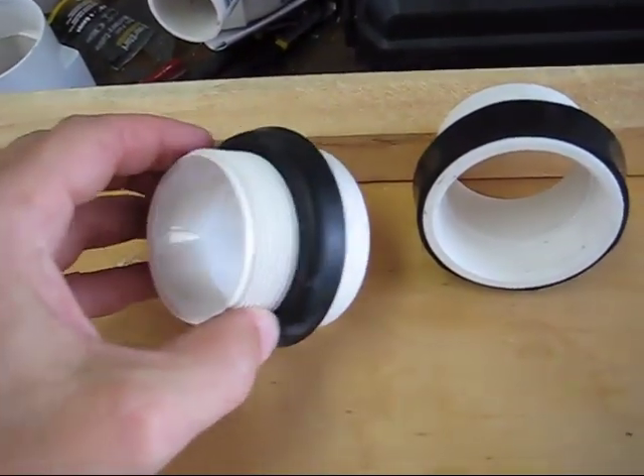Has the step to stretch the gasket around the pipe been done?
Yes.